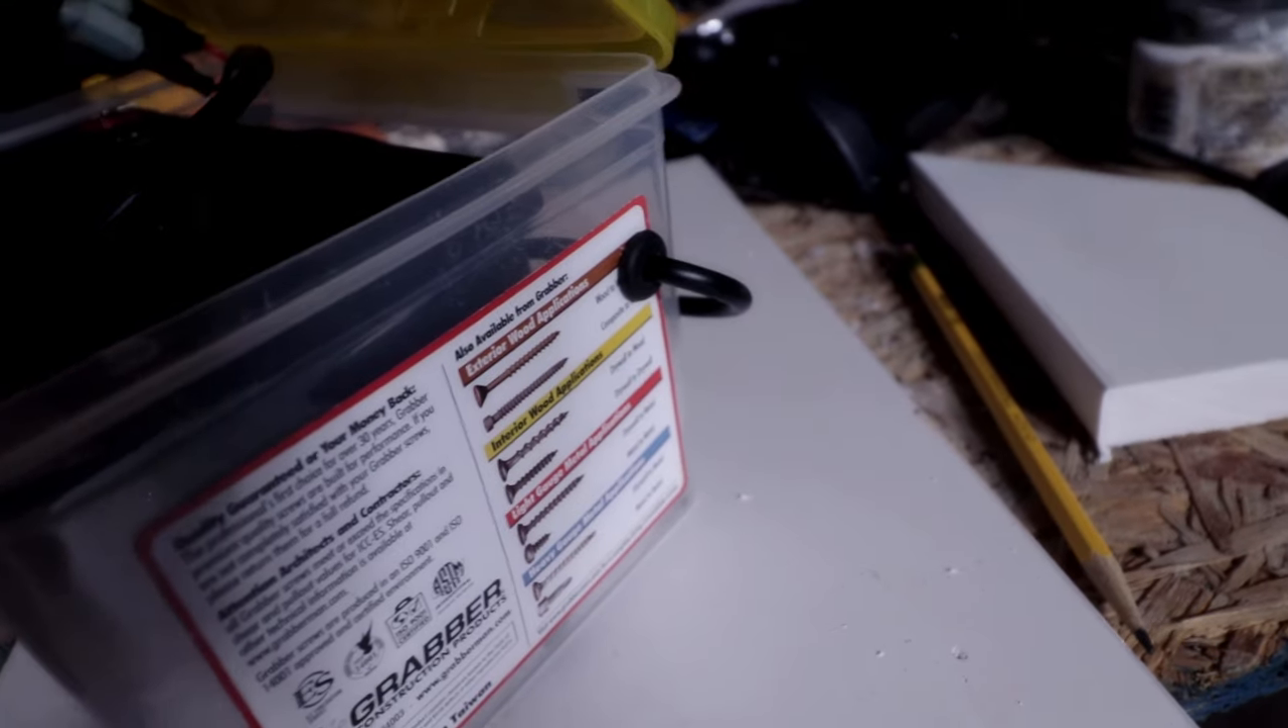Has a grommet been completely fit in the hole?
Yes.